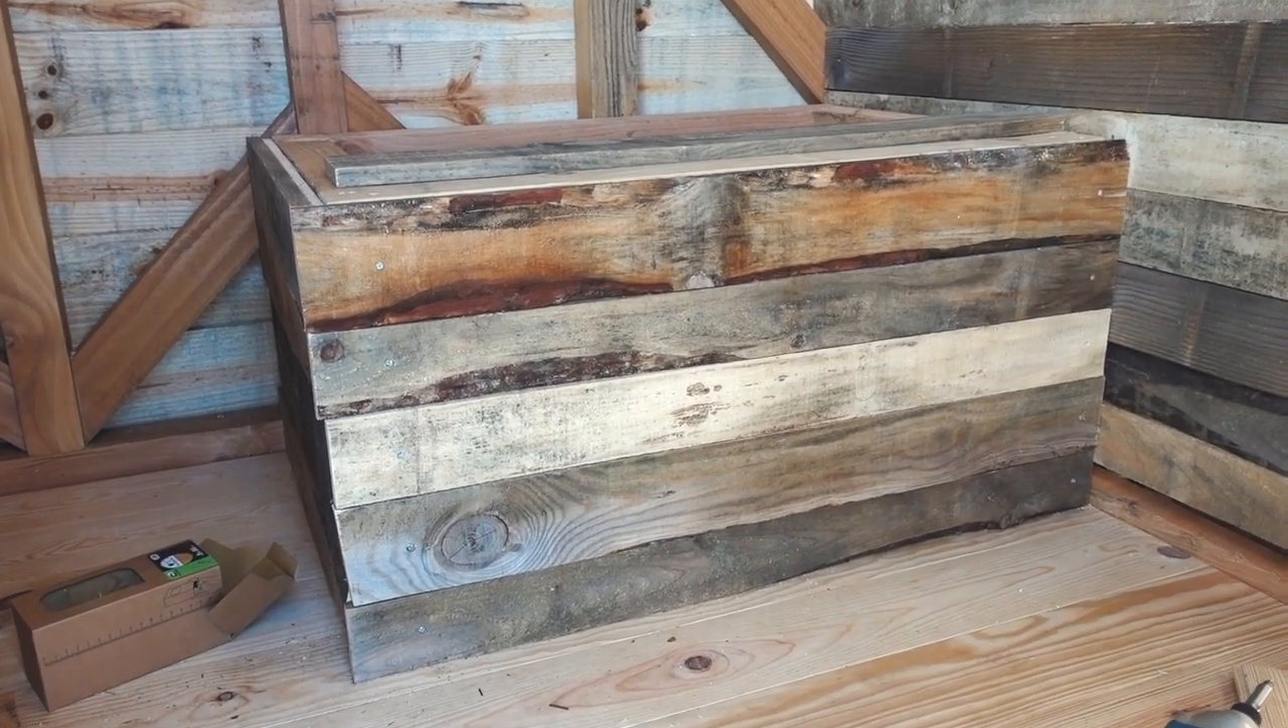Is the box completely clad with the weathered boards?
Yes.